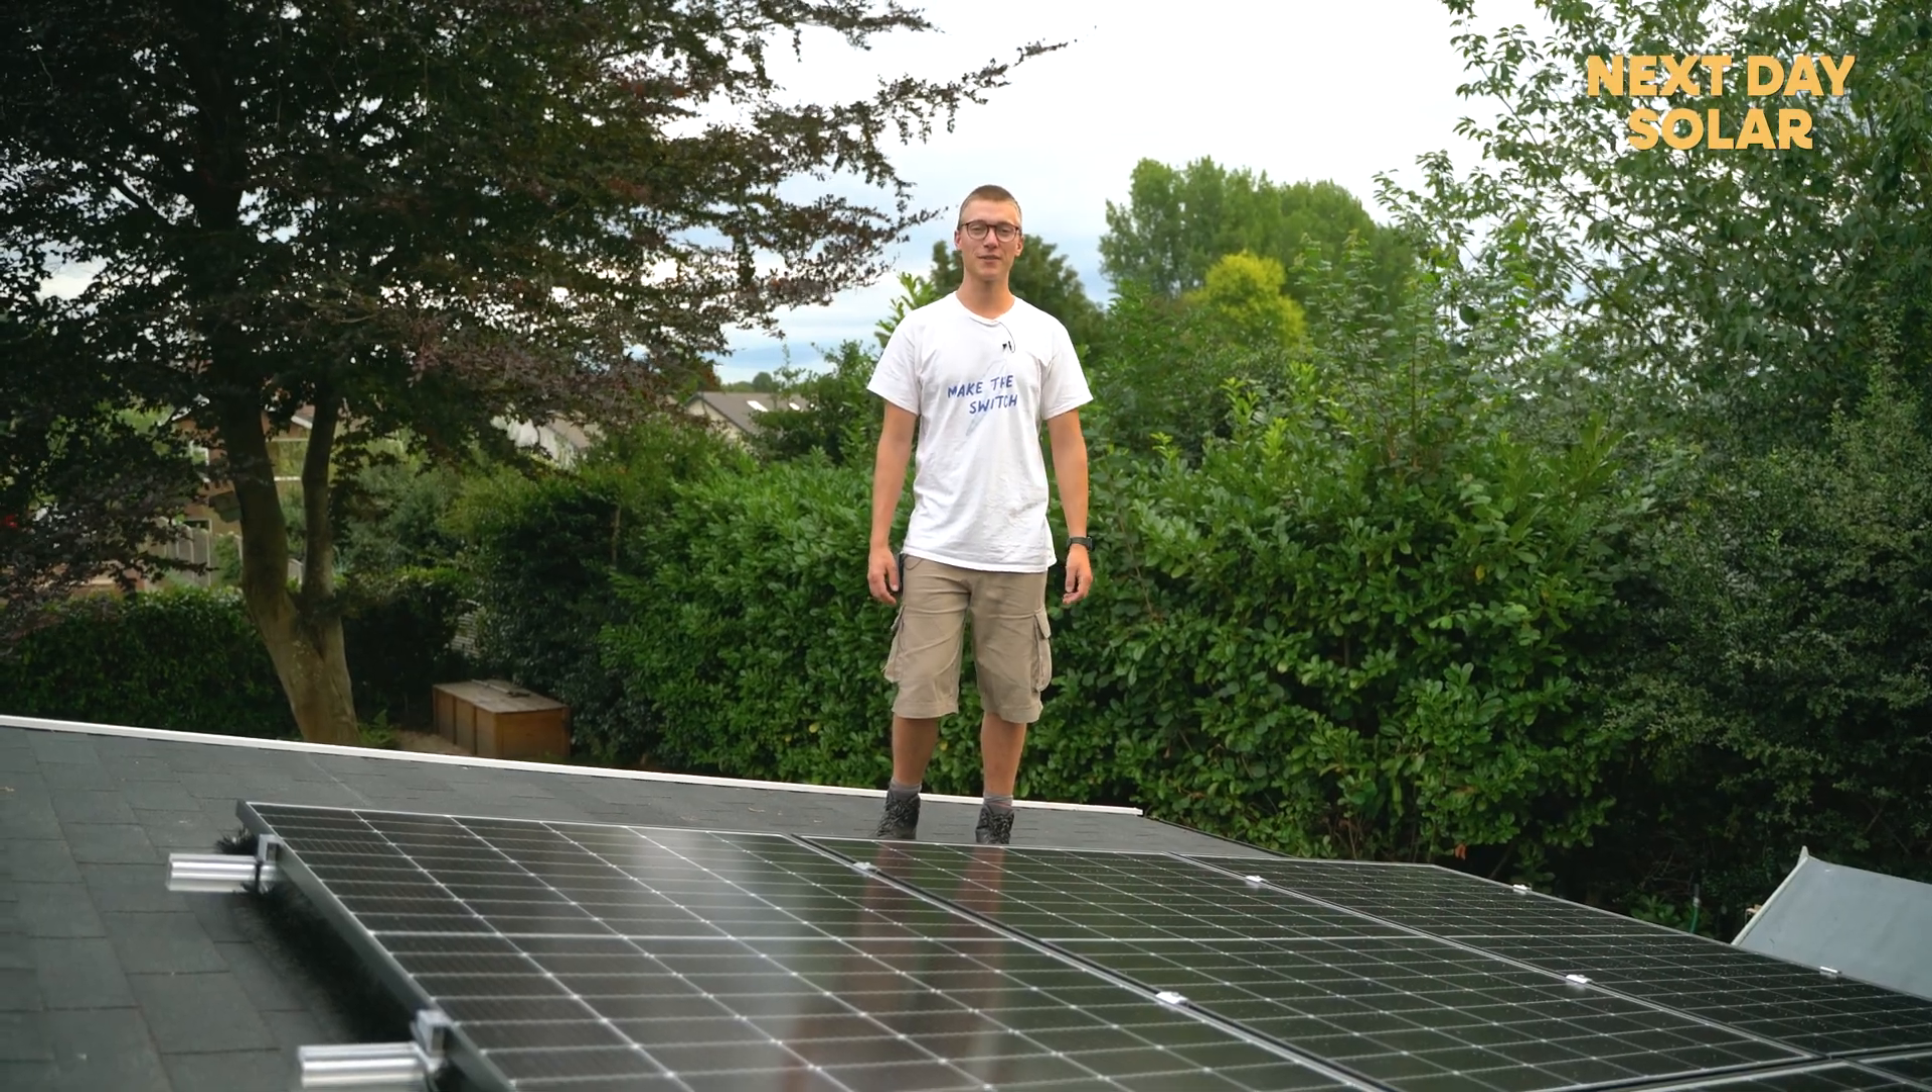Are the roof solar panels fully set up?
Yes.